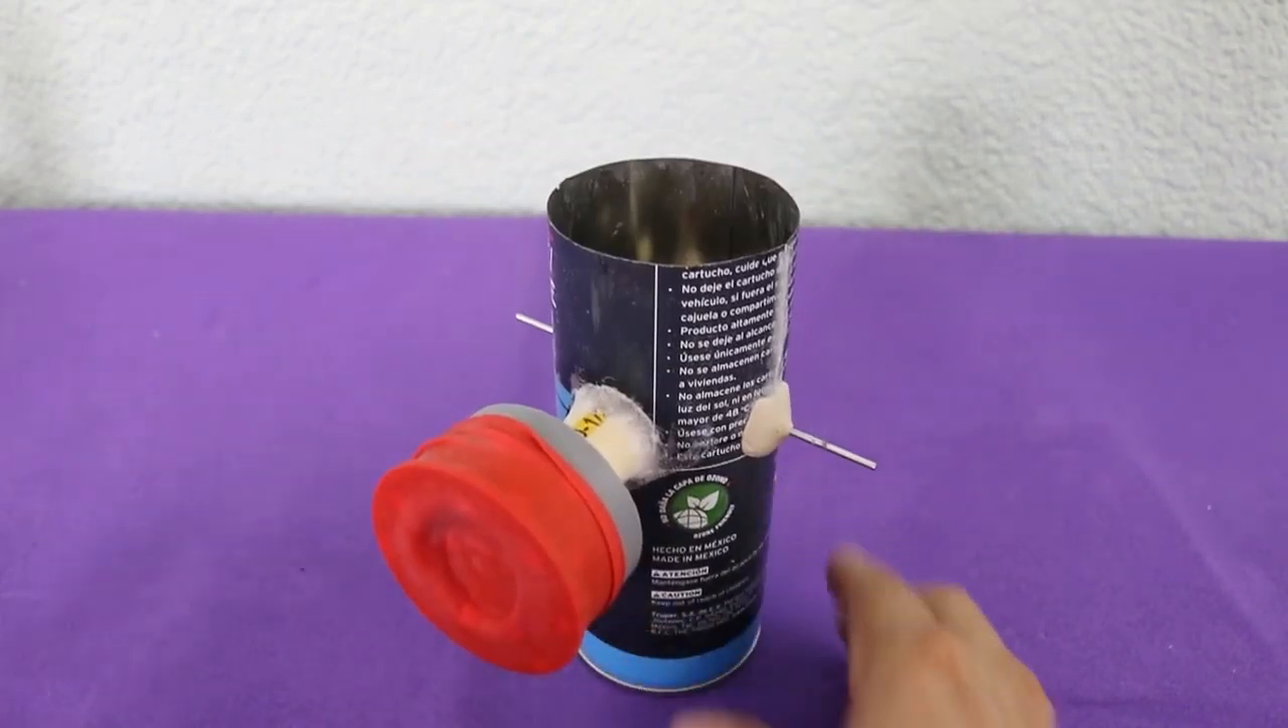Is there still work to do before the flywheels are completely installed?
Yes.